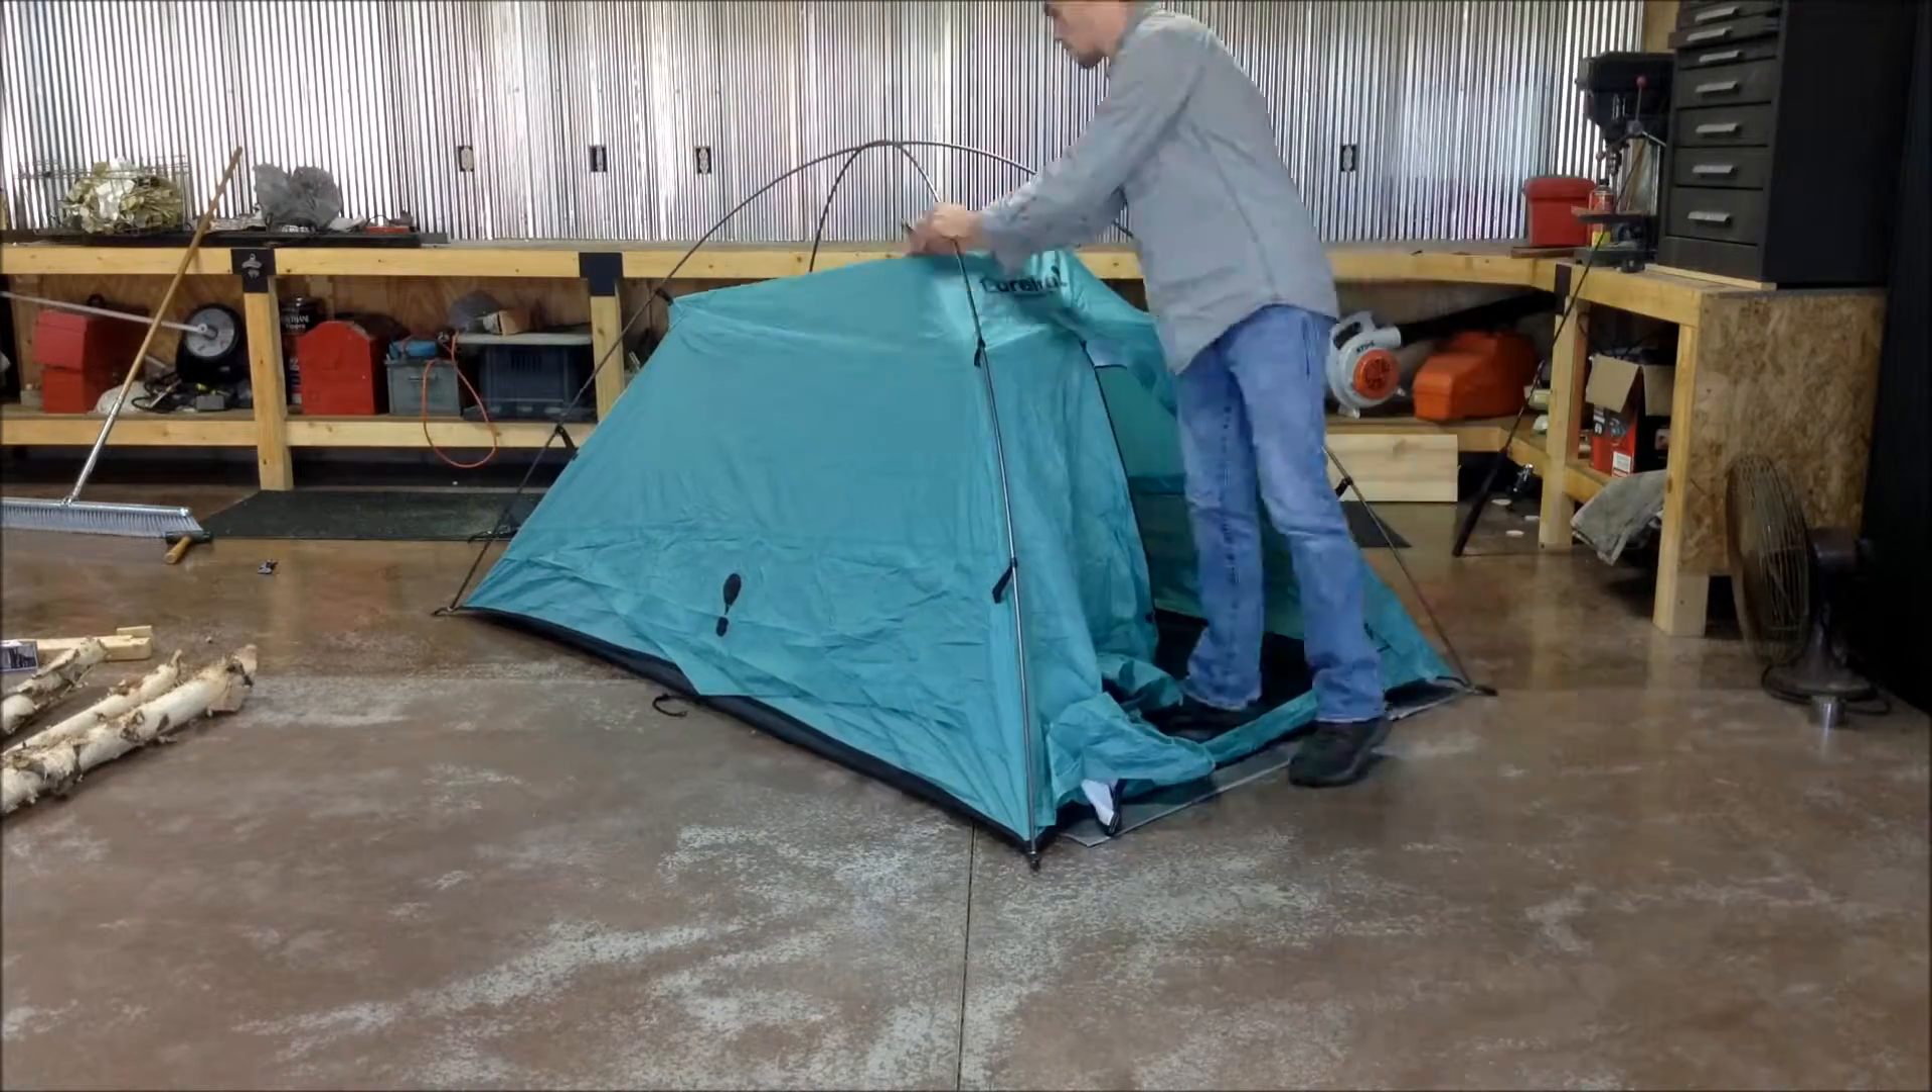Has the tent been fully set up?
No.